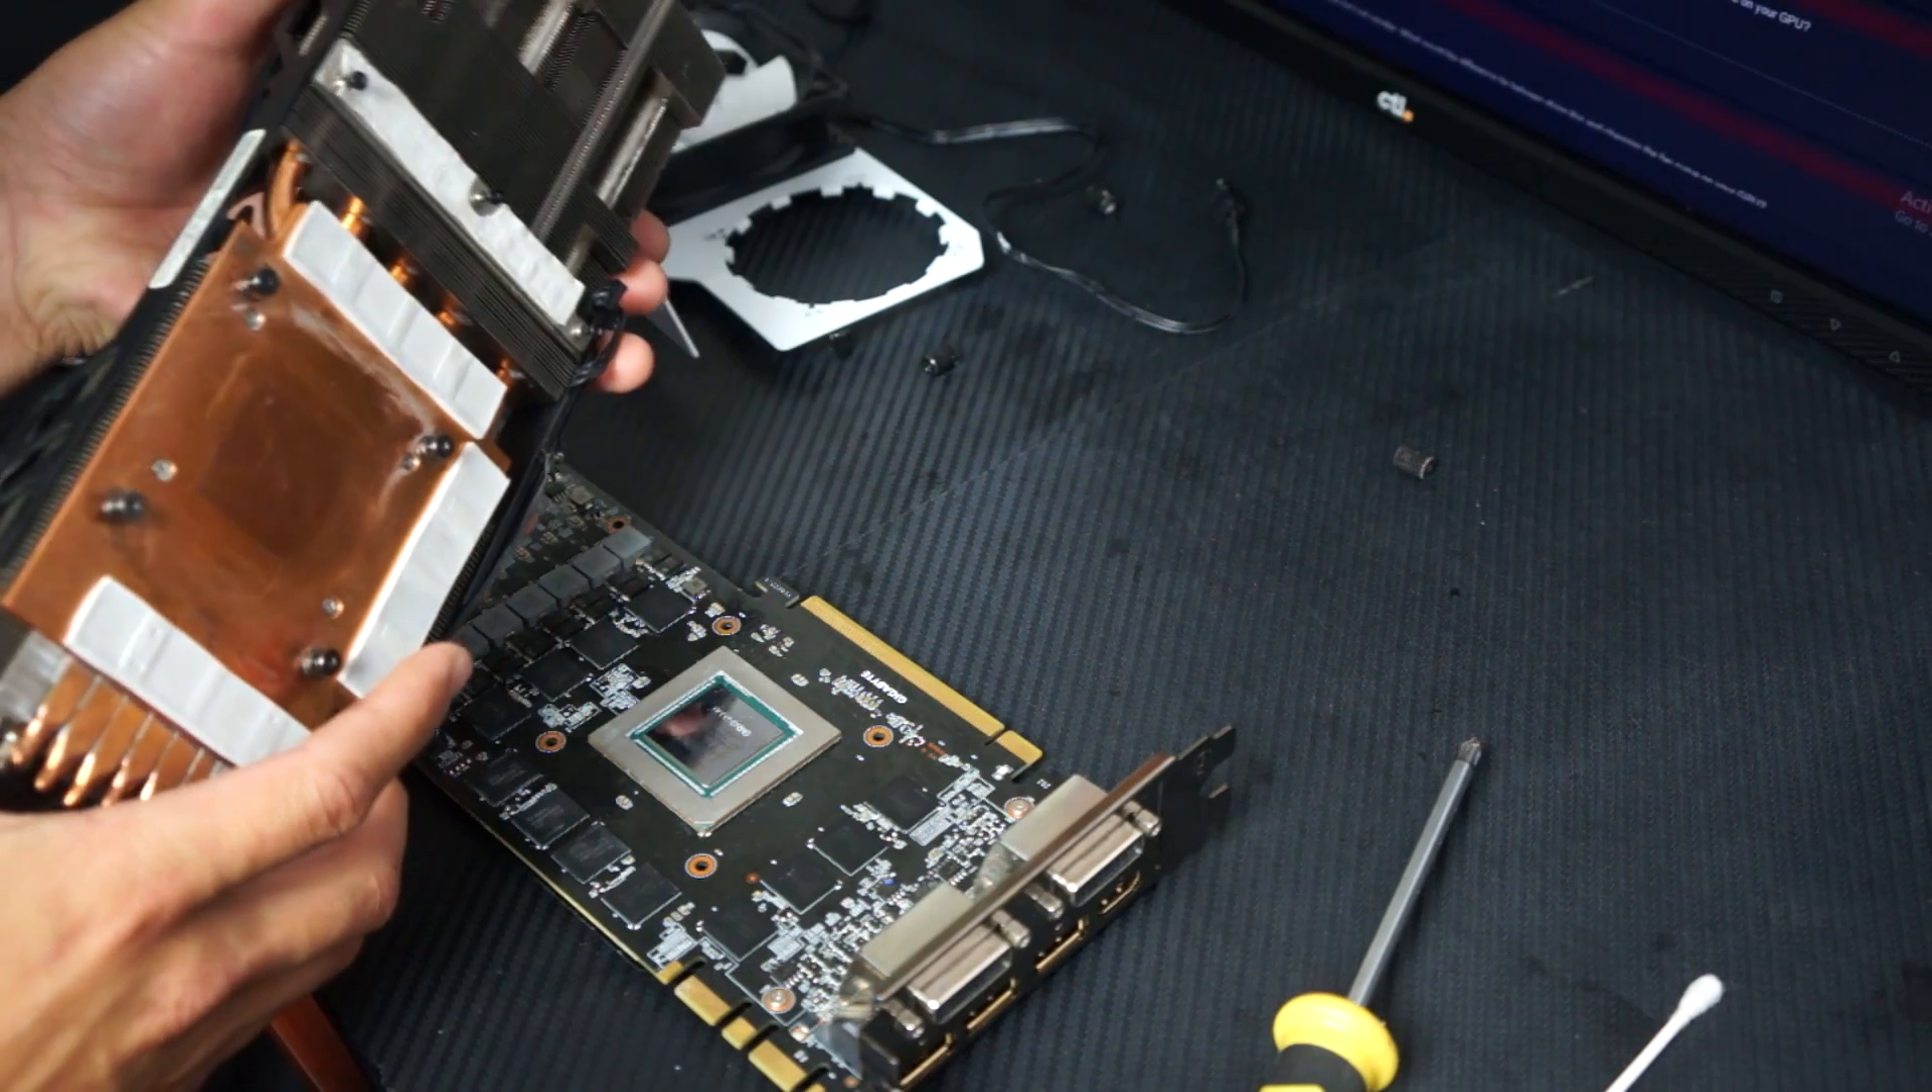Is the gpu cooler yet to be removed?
No.